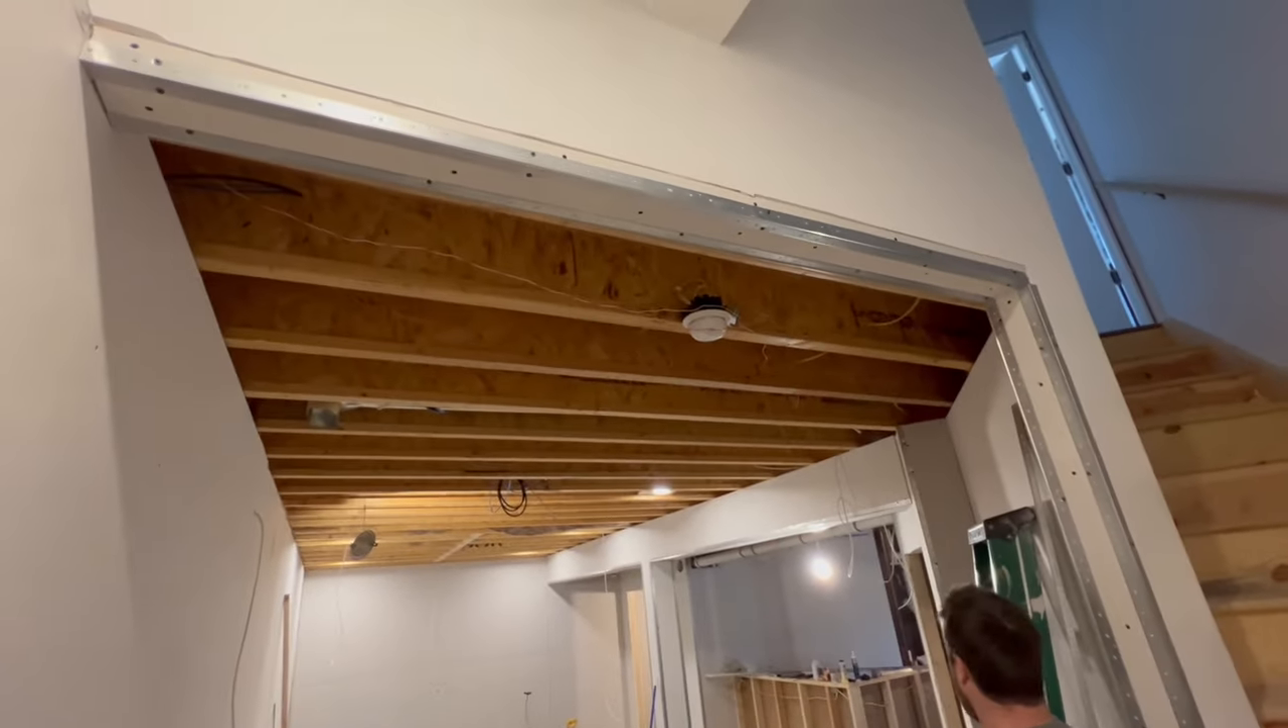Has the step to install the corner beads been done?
Yes.